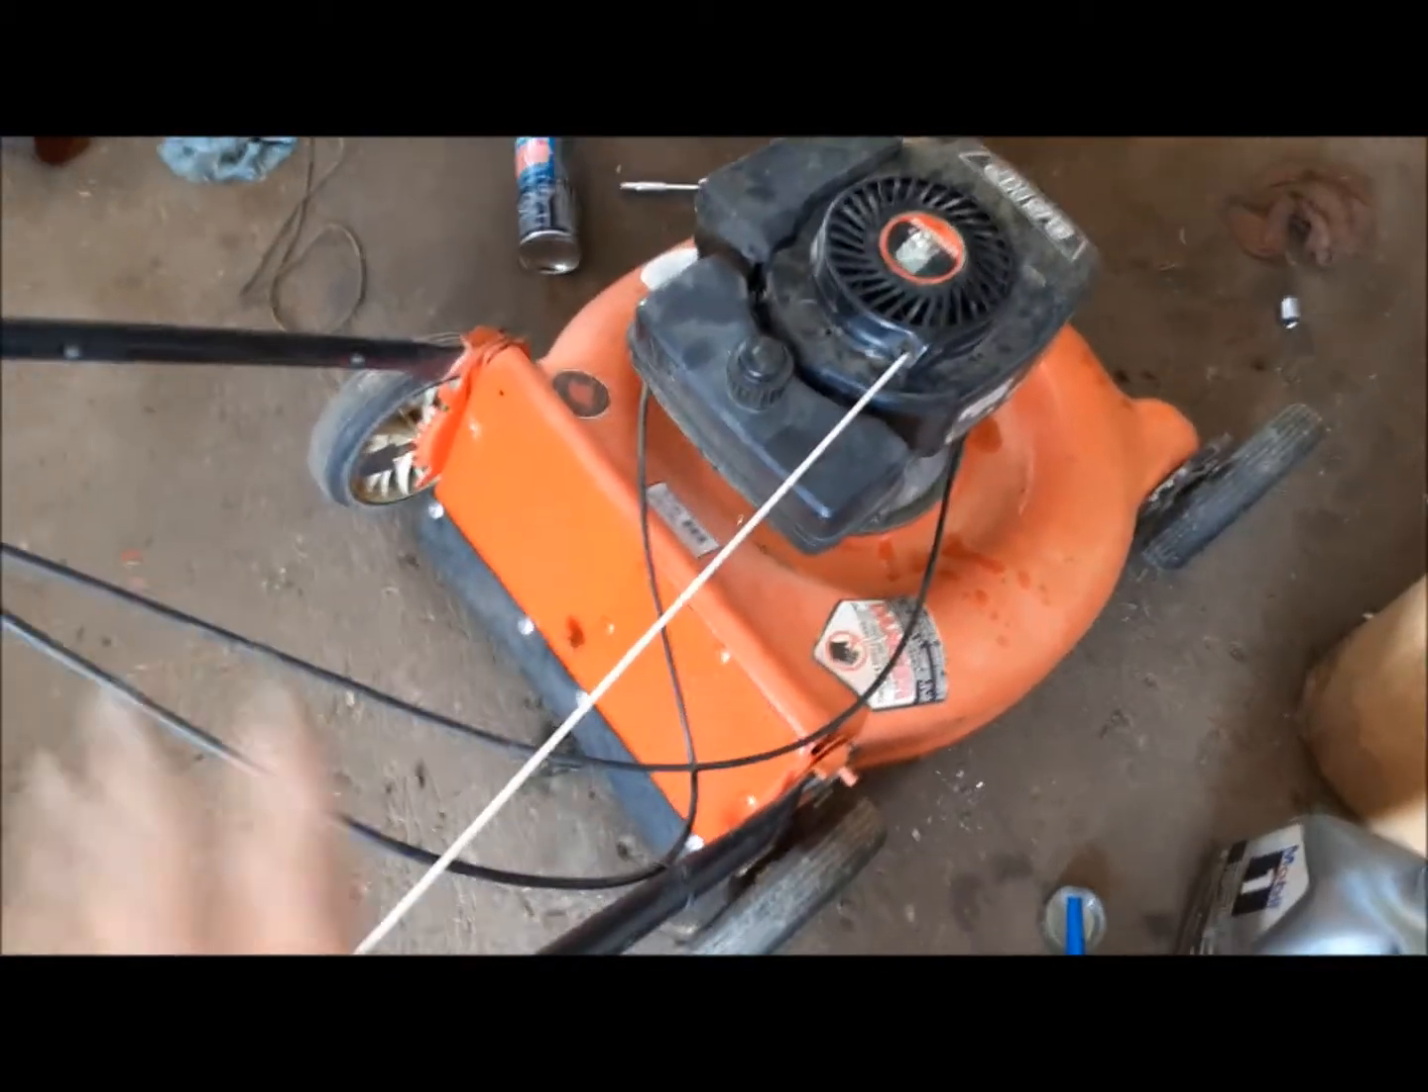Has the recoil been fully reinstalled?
Yes.